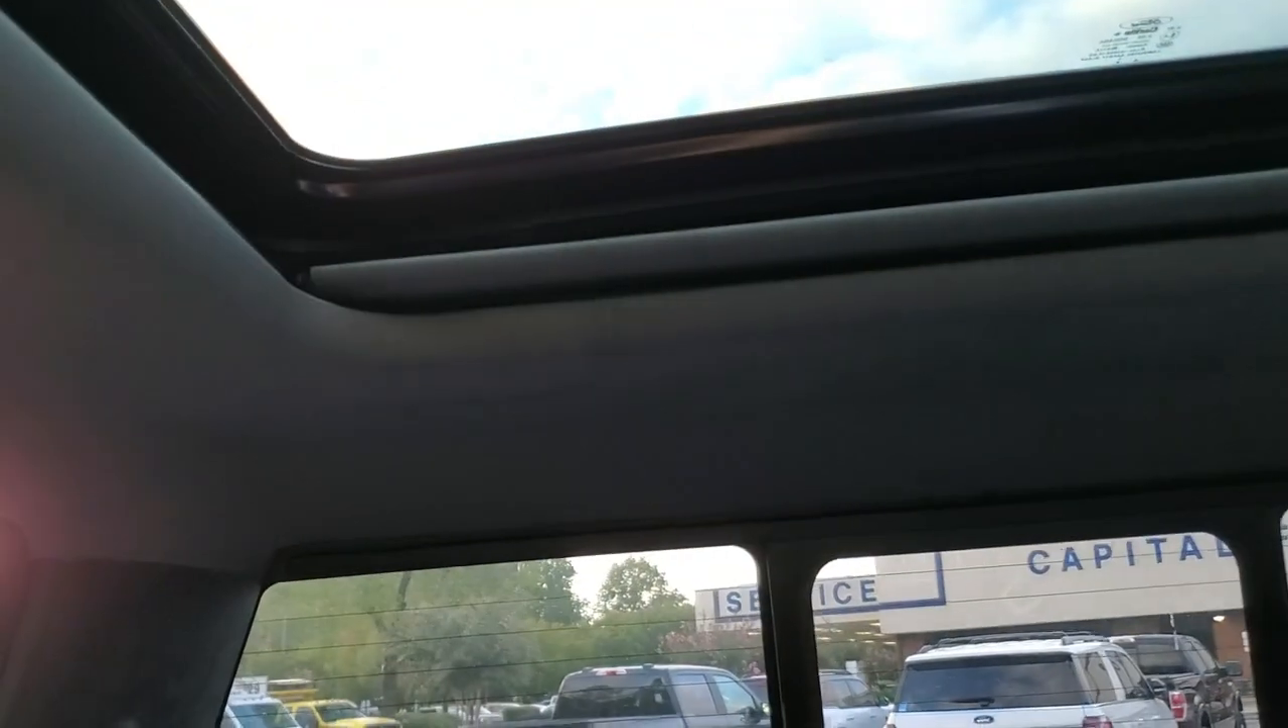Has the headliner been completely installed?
Yes.